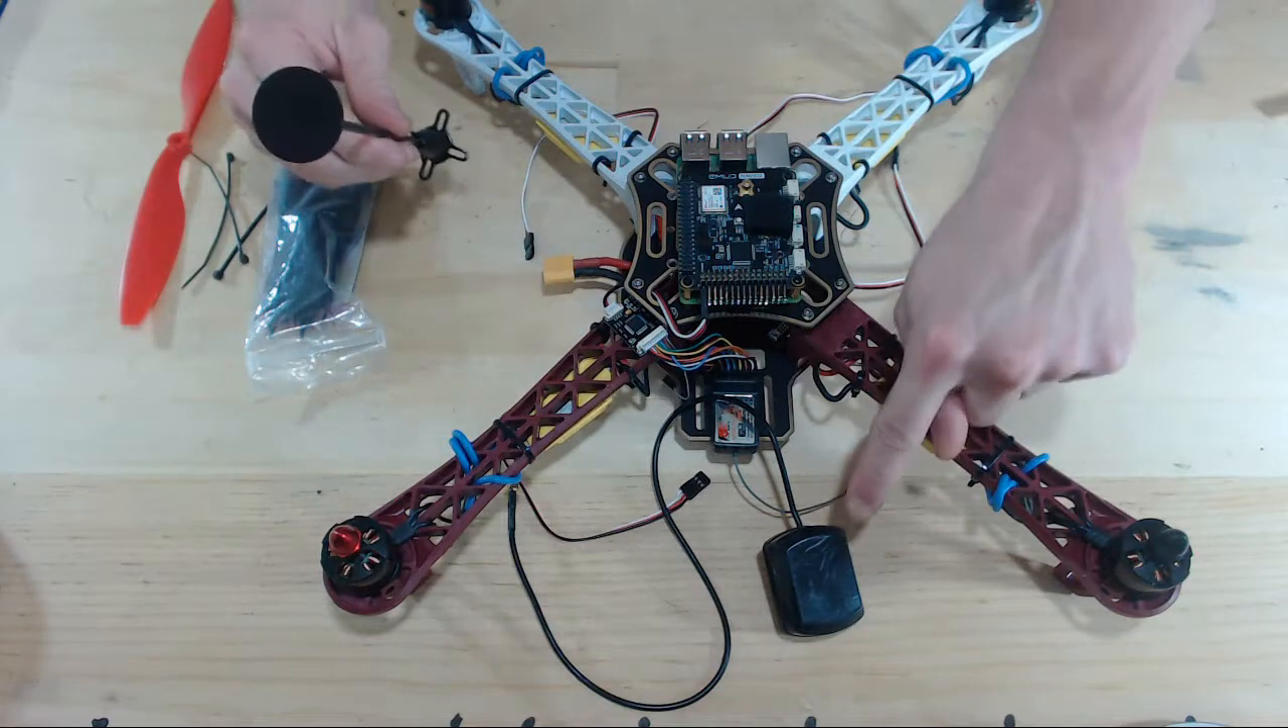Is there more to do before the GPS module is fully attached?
Yes.